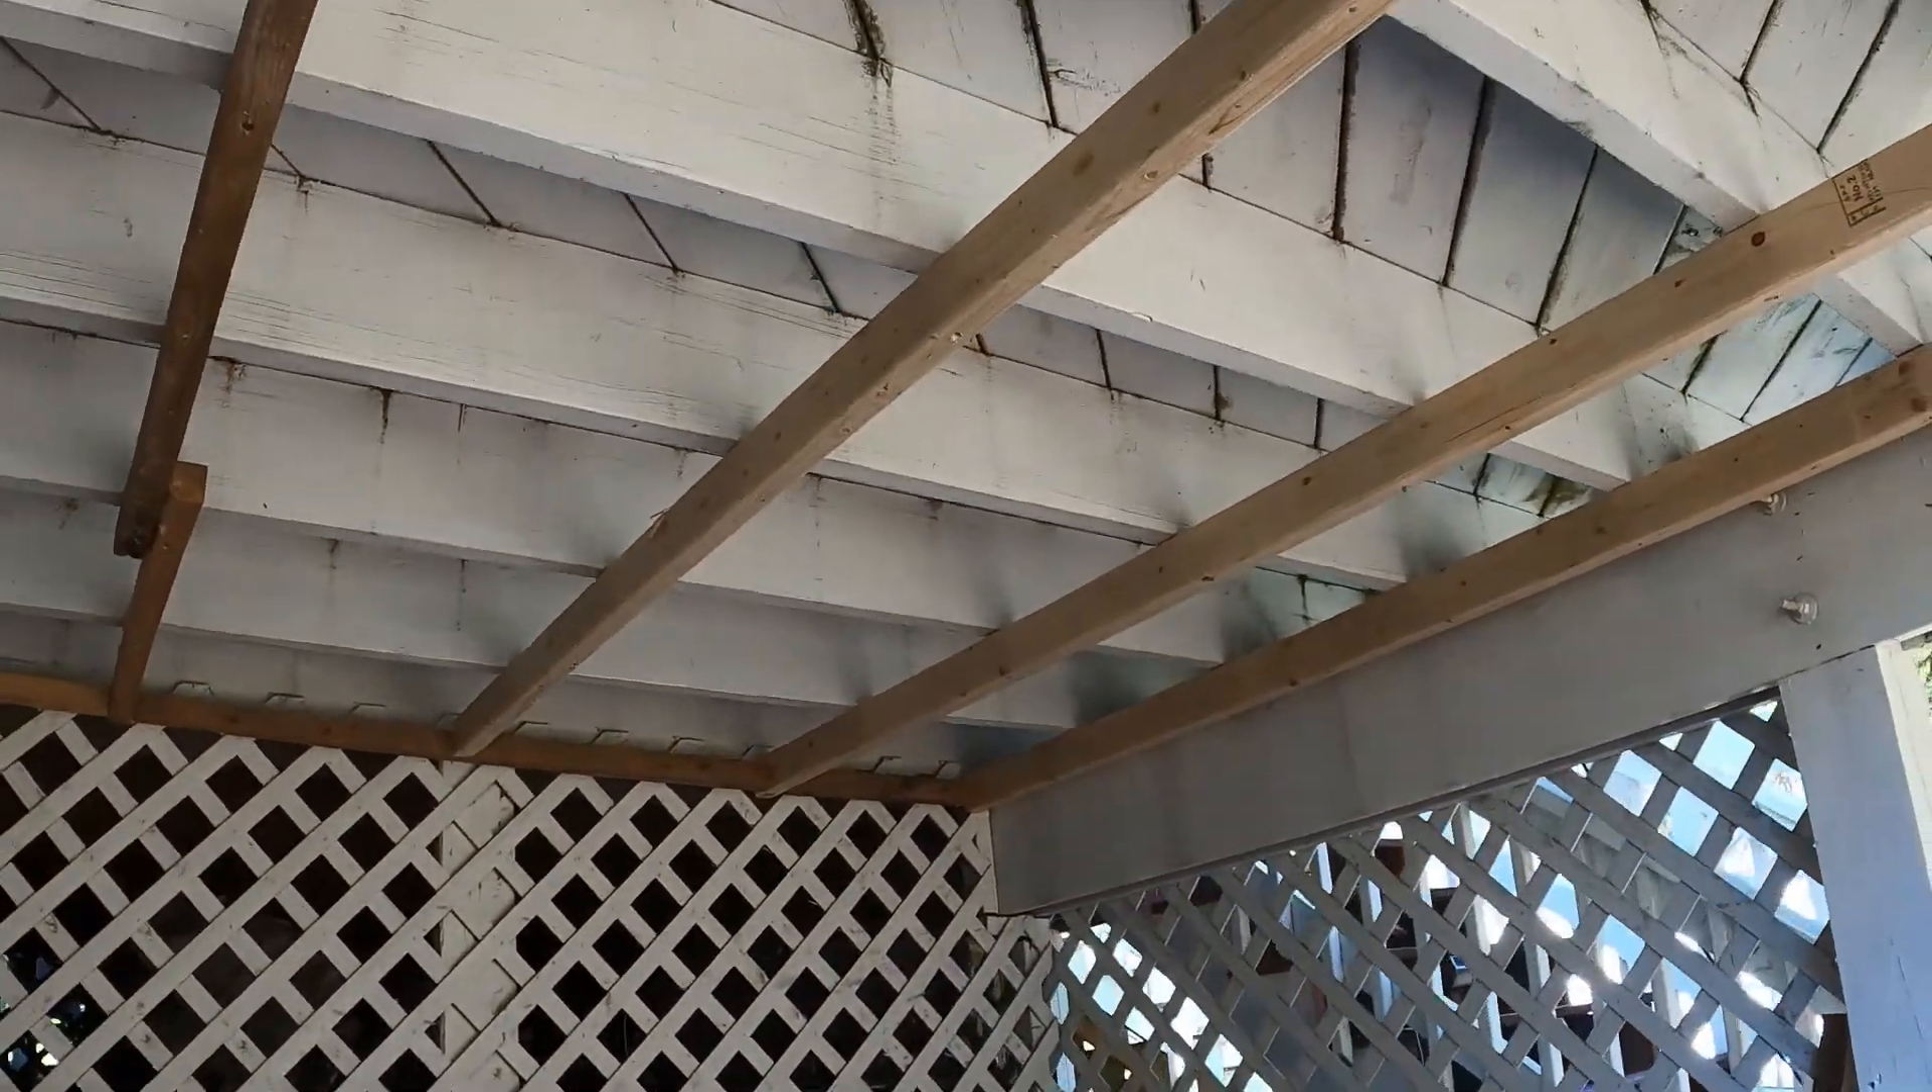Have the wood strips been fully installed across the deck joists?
Yes.